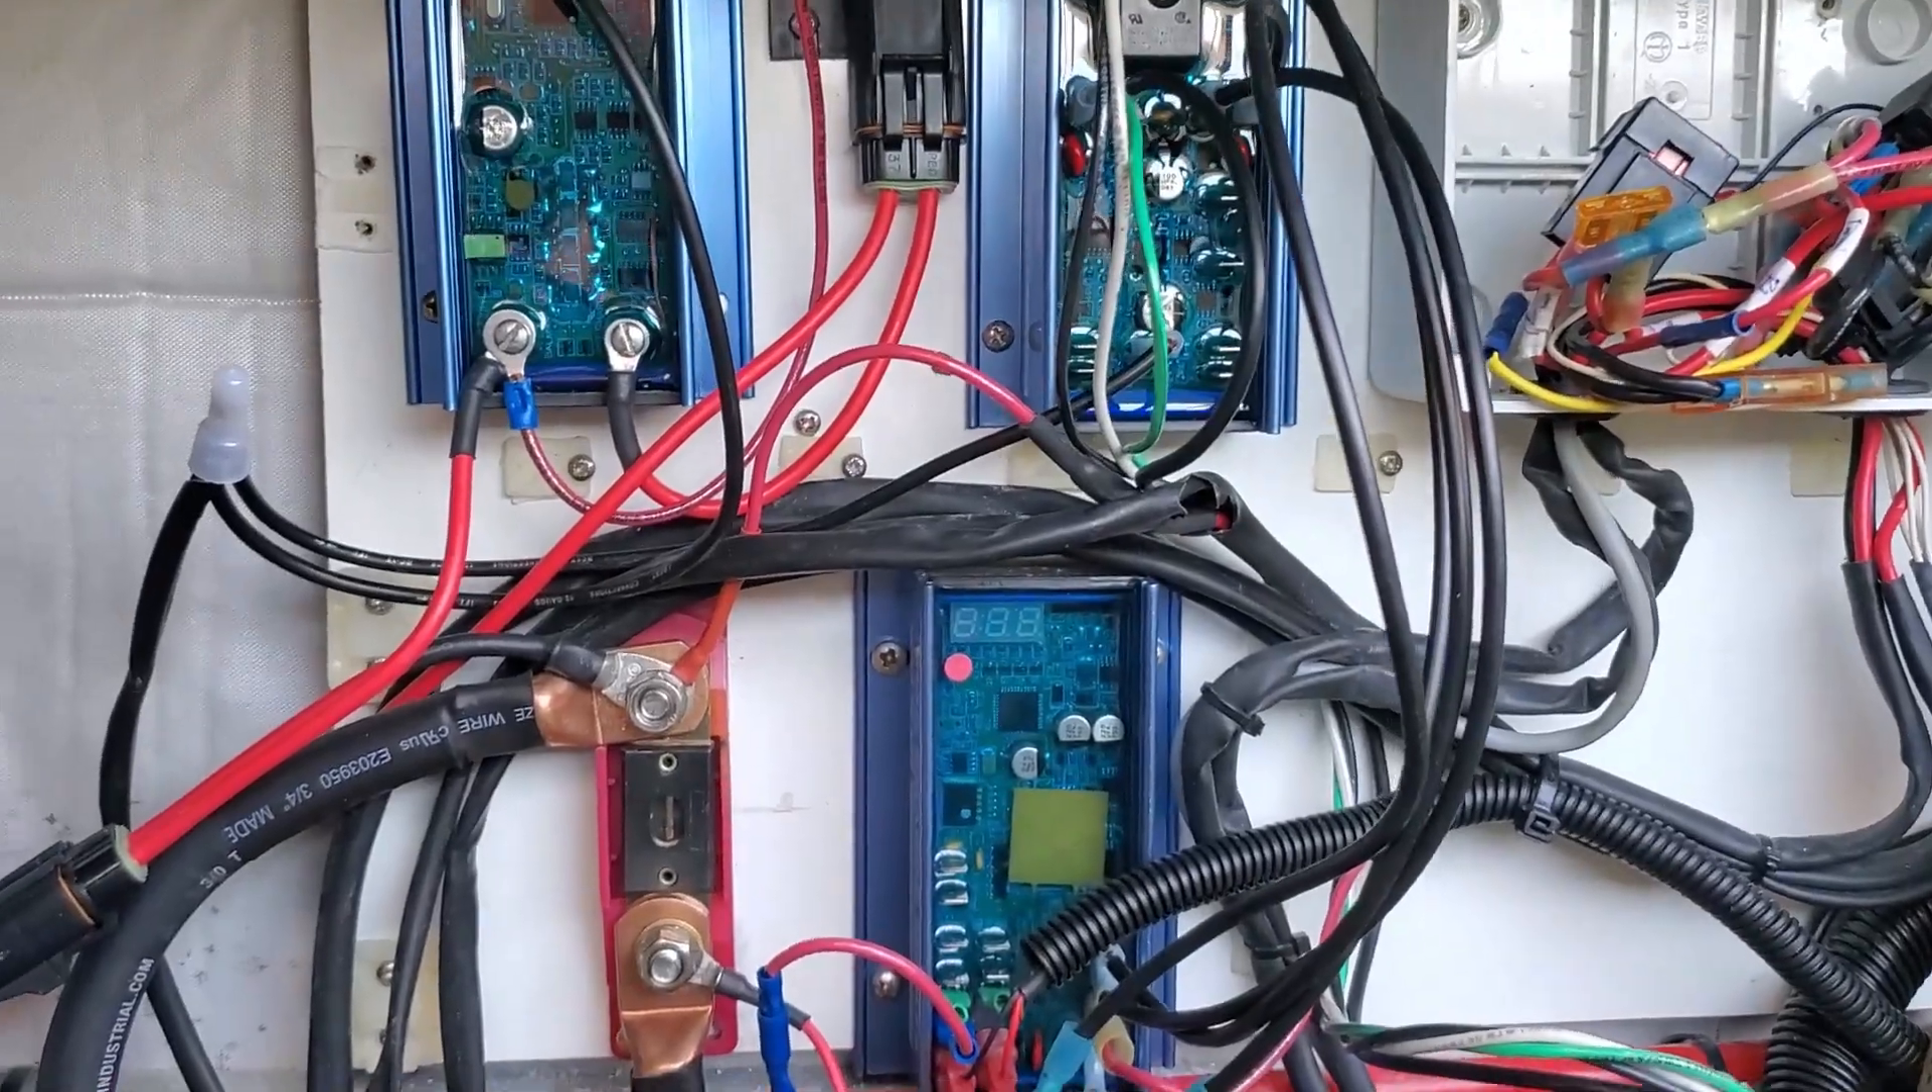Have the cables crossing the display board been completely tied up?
No.